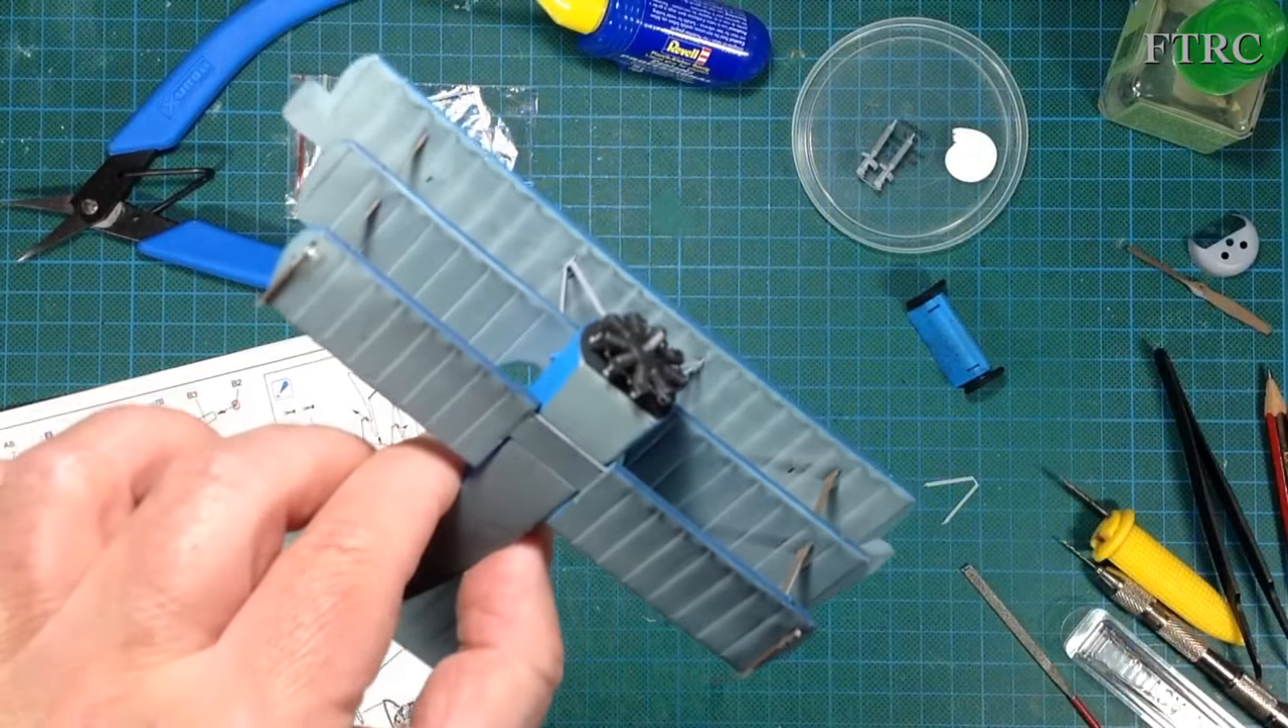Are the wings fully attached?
Yes.